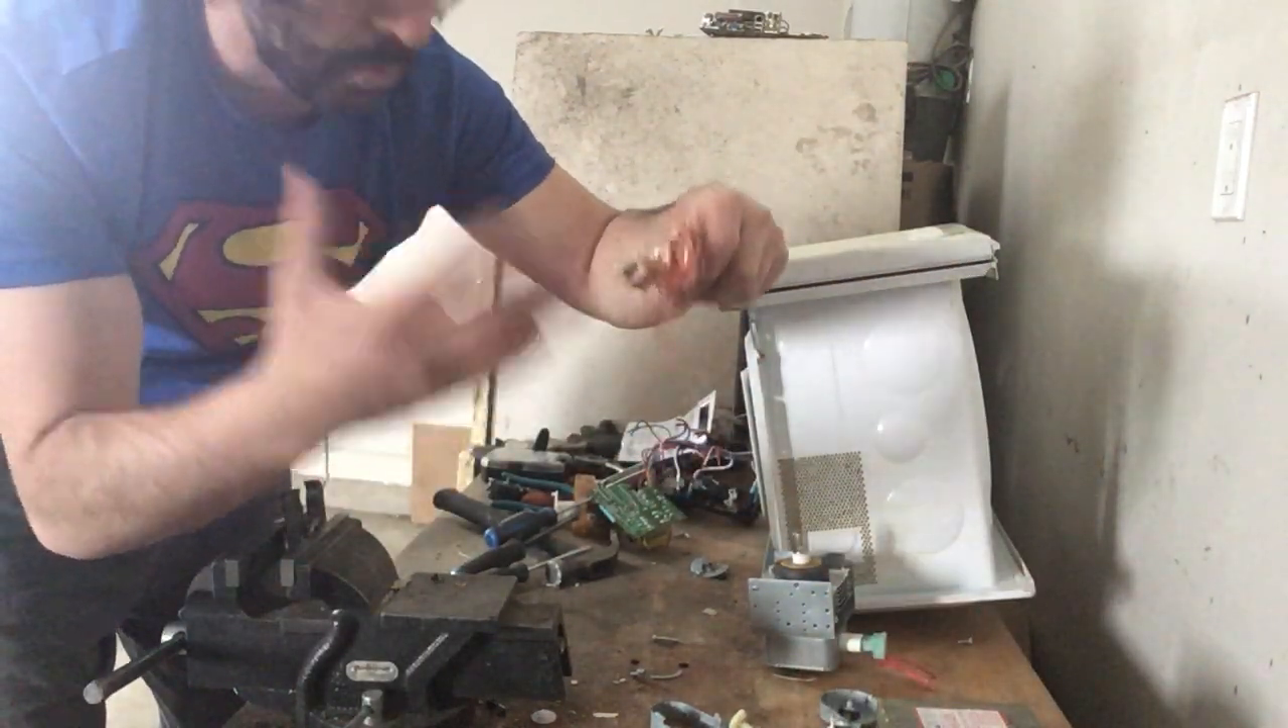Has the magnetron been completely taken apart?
No.